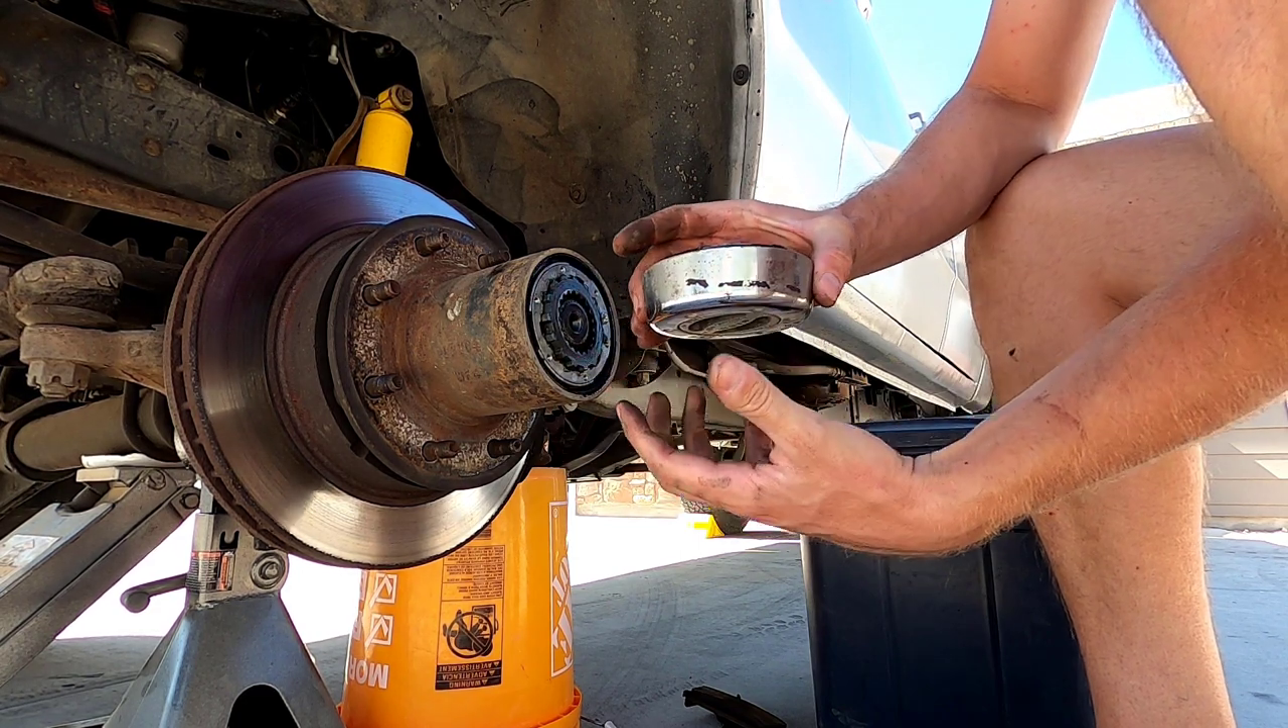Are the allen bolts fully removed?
Yes.